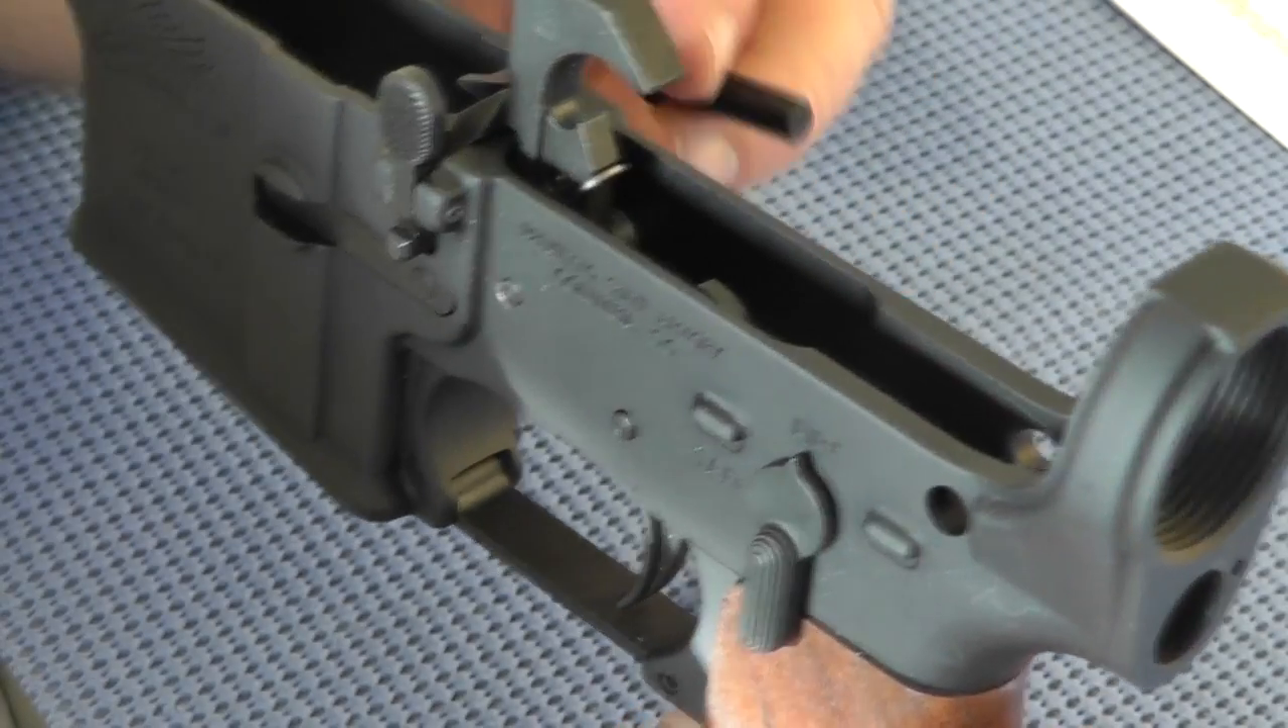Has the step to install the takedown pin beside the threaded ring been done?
No.